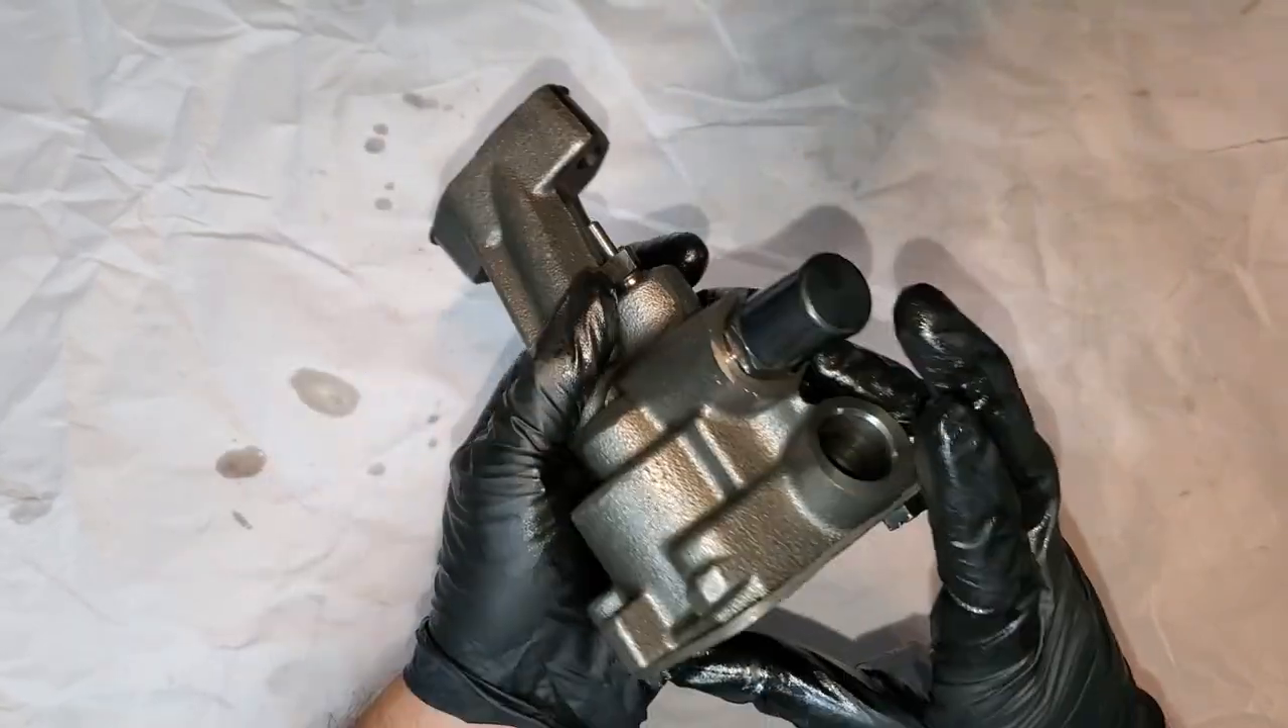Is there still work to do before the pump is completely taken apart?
Yes.